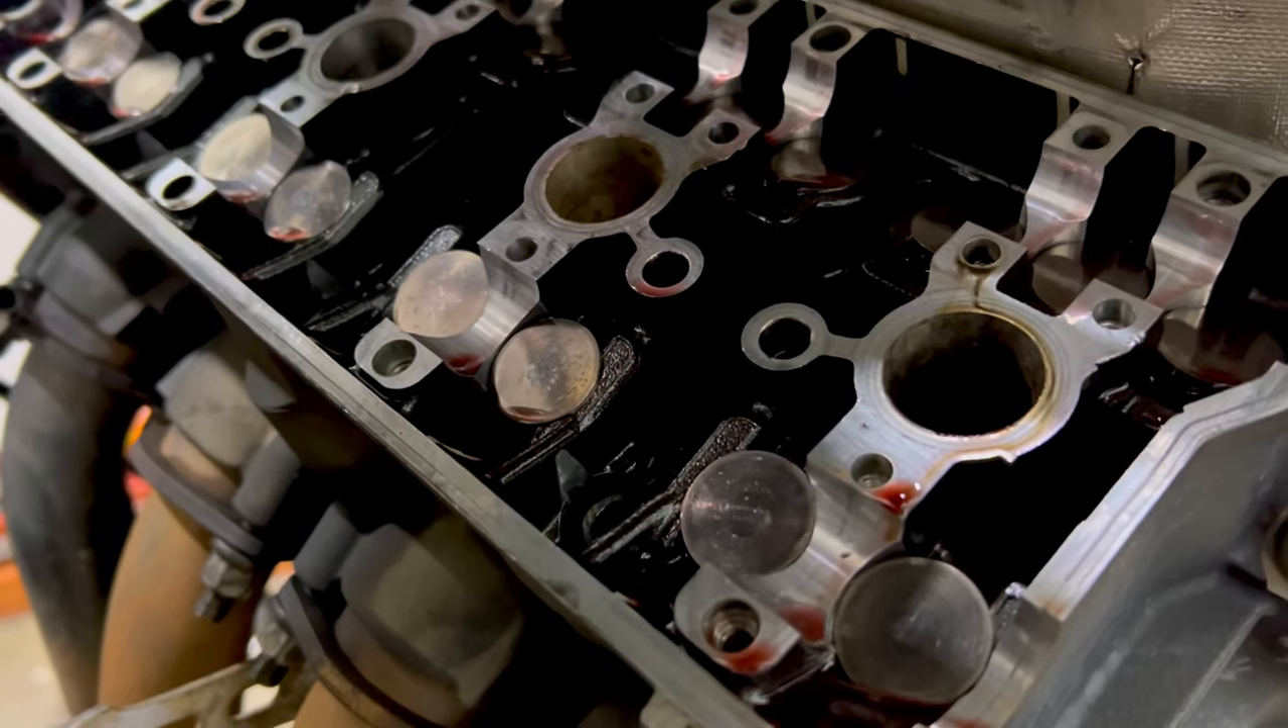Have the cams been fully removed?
Yes.